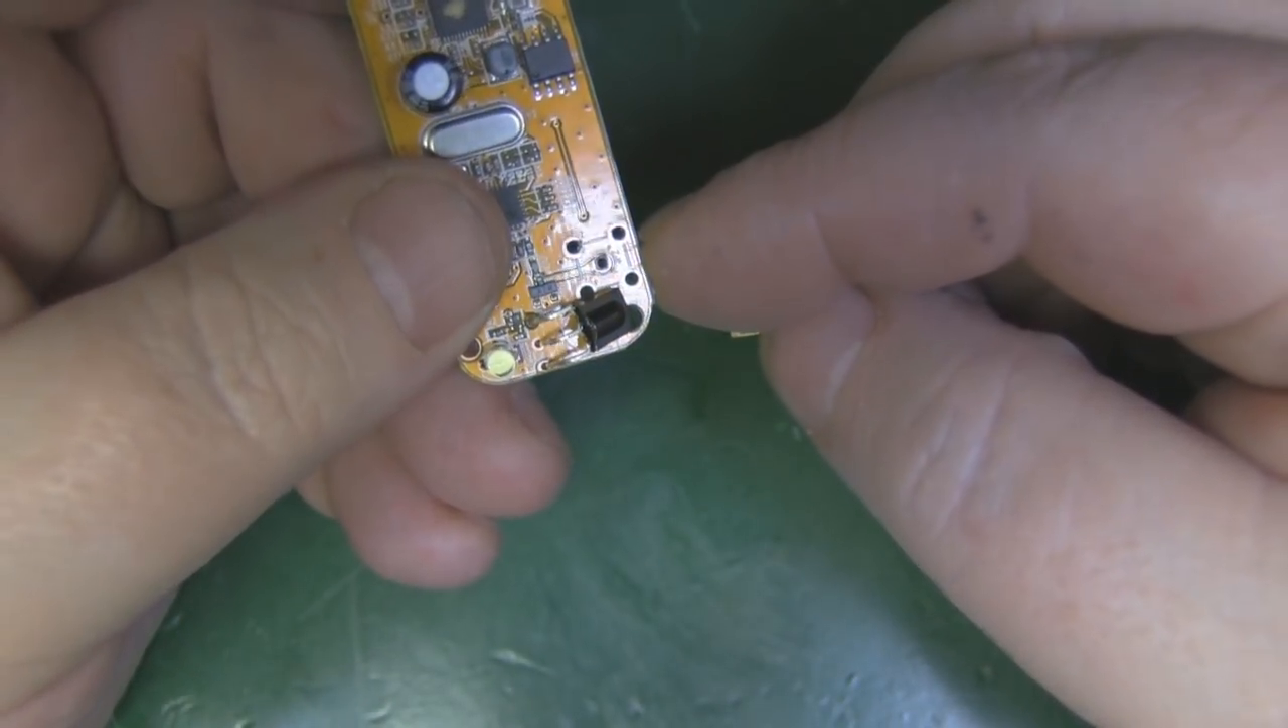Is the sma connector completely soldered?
No.